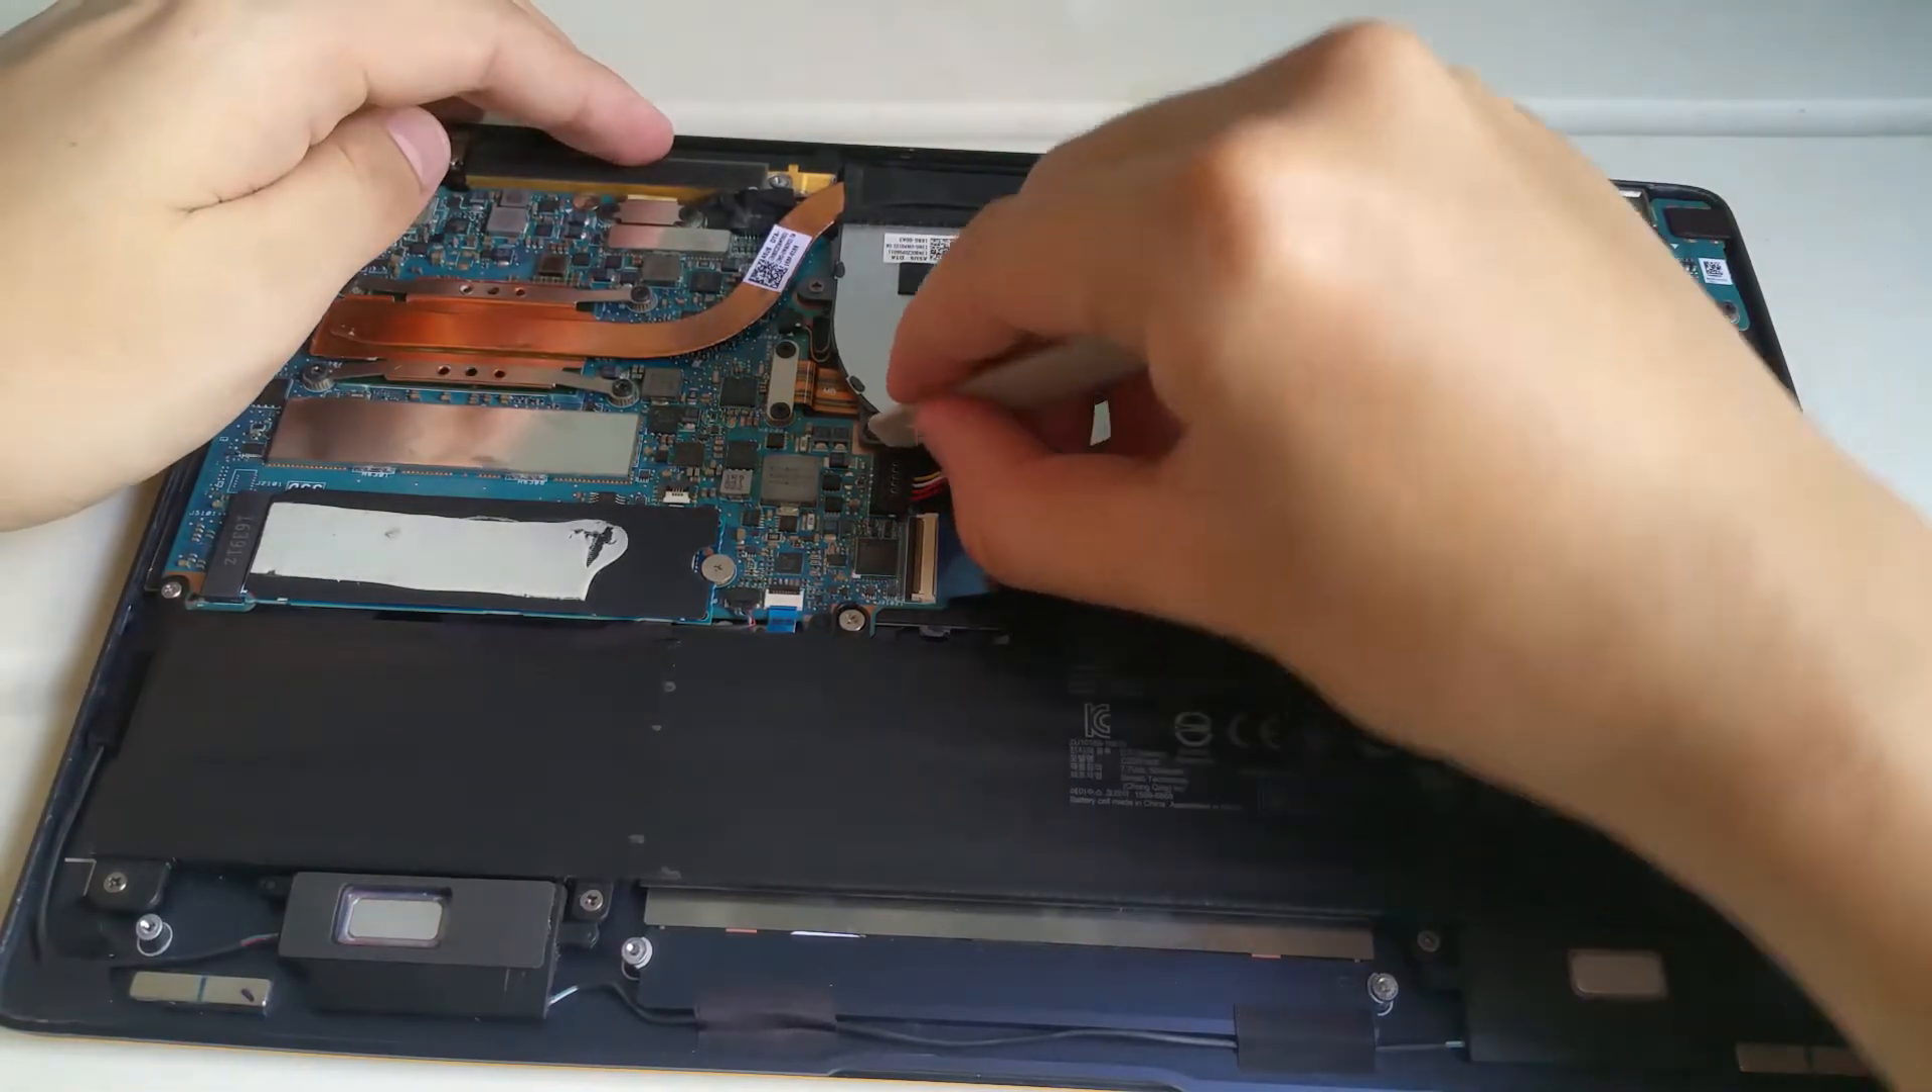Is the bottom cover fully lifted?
Yes.